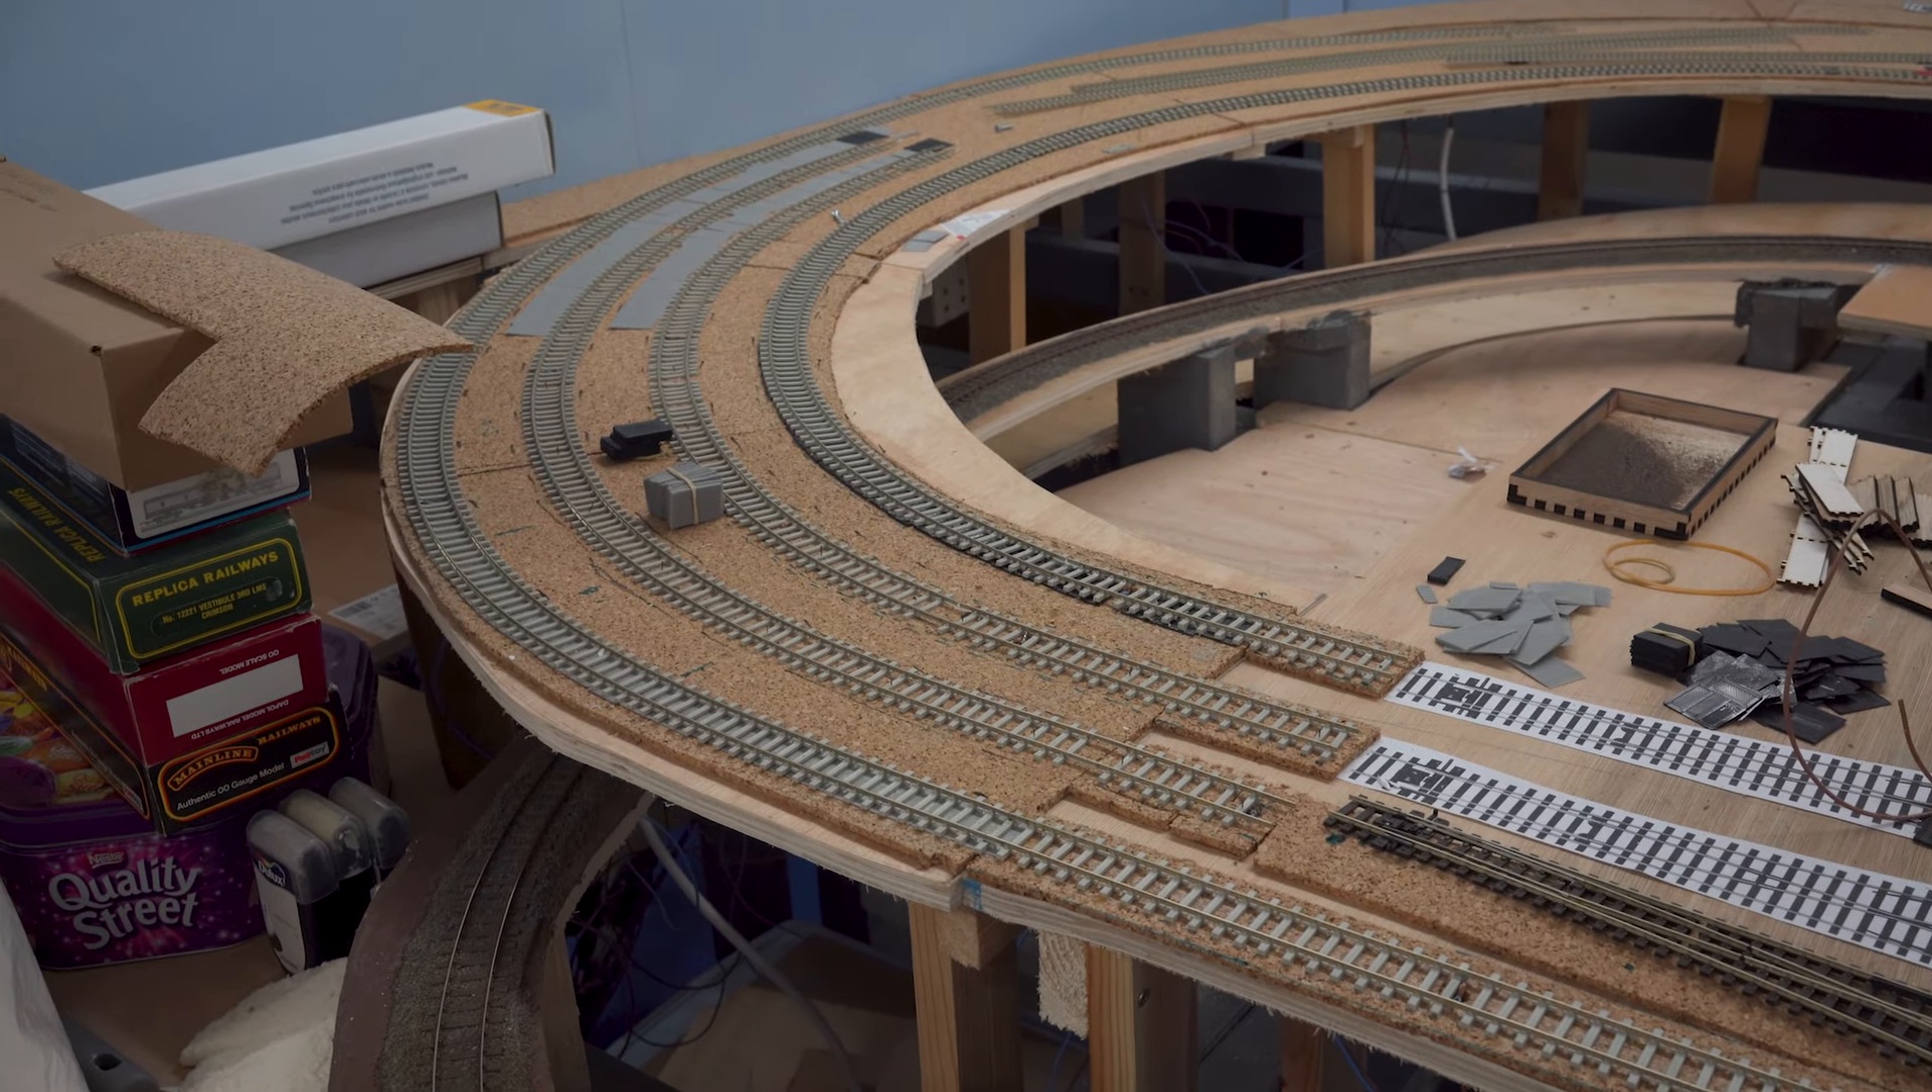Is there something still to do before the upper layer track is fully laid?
Yes.